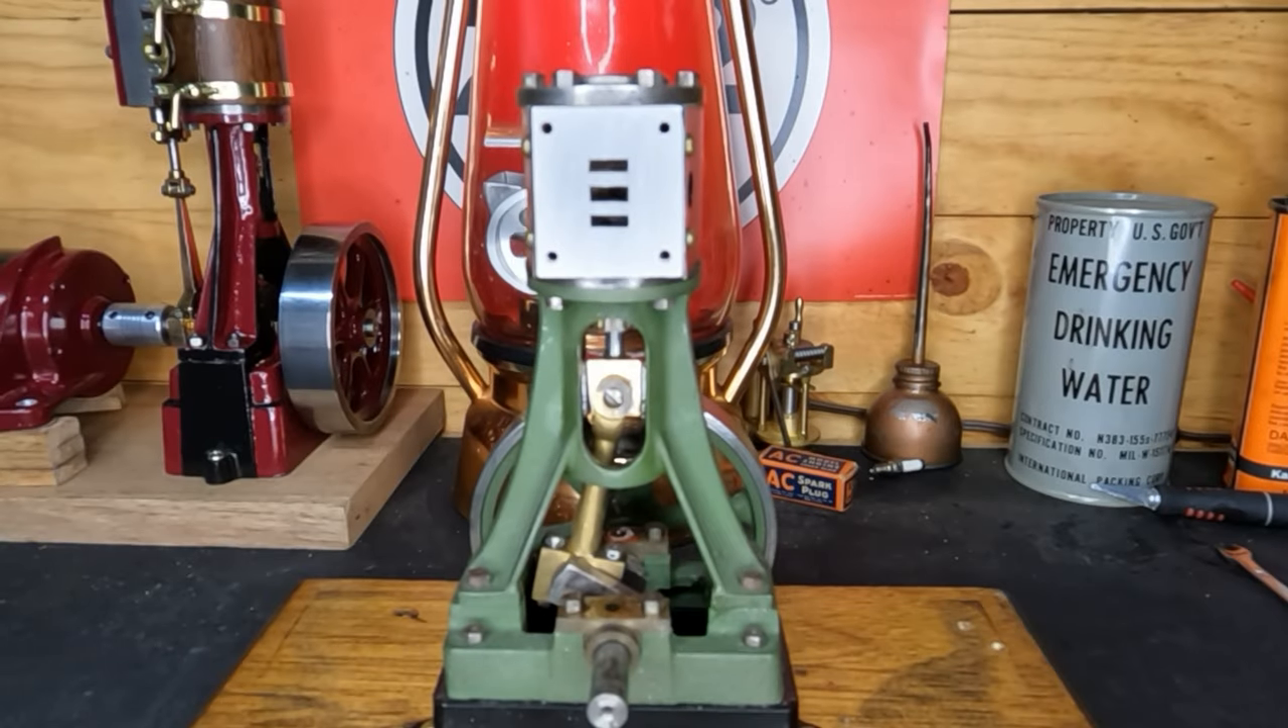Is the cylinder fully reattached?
Yes.